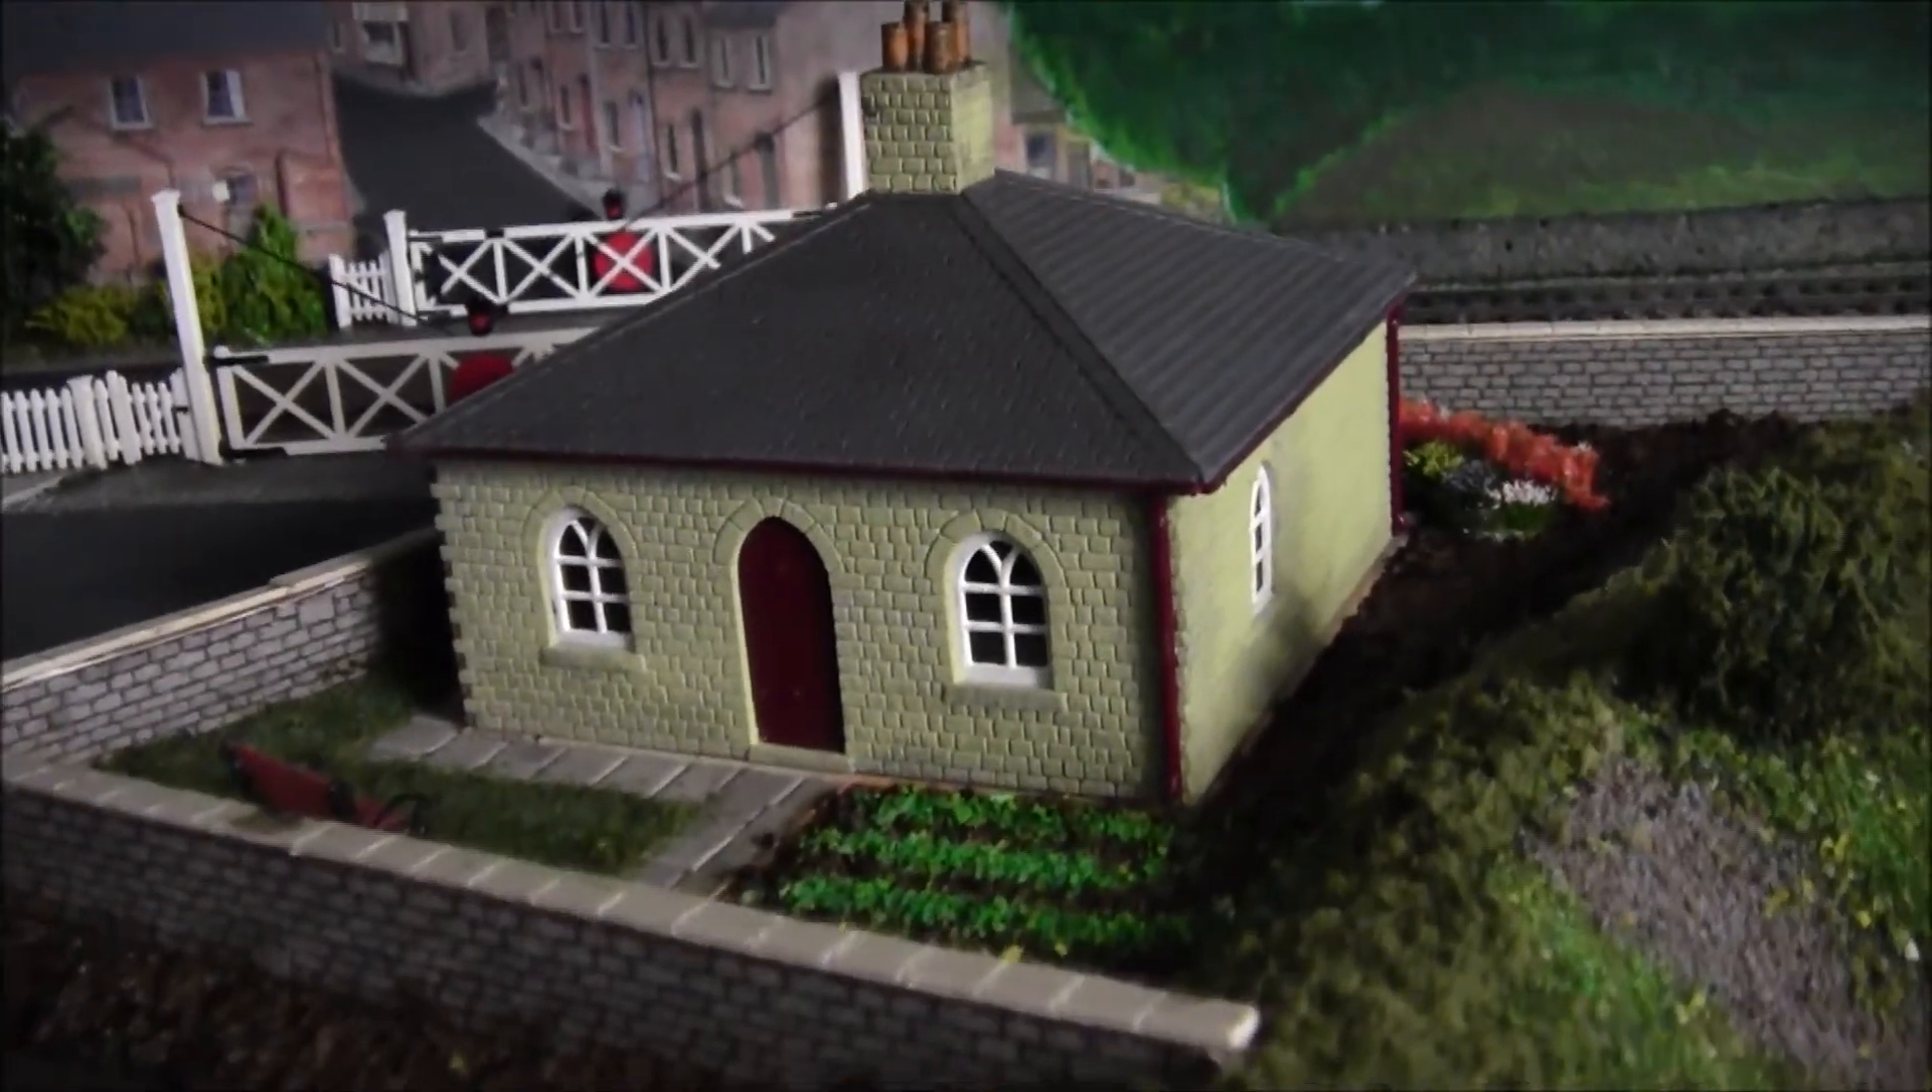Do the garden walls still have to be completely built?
No.